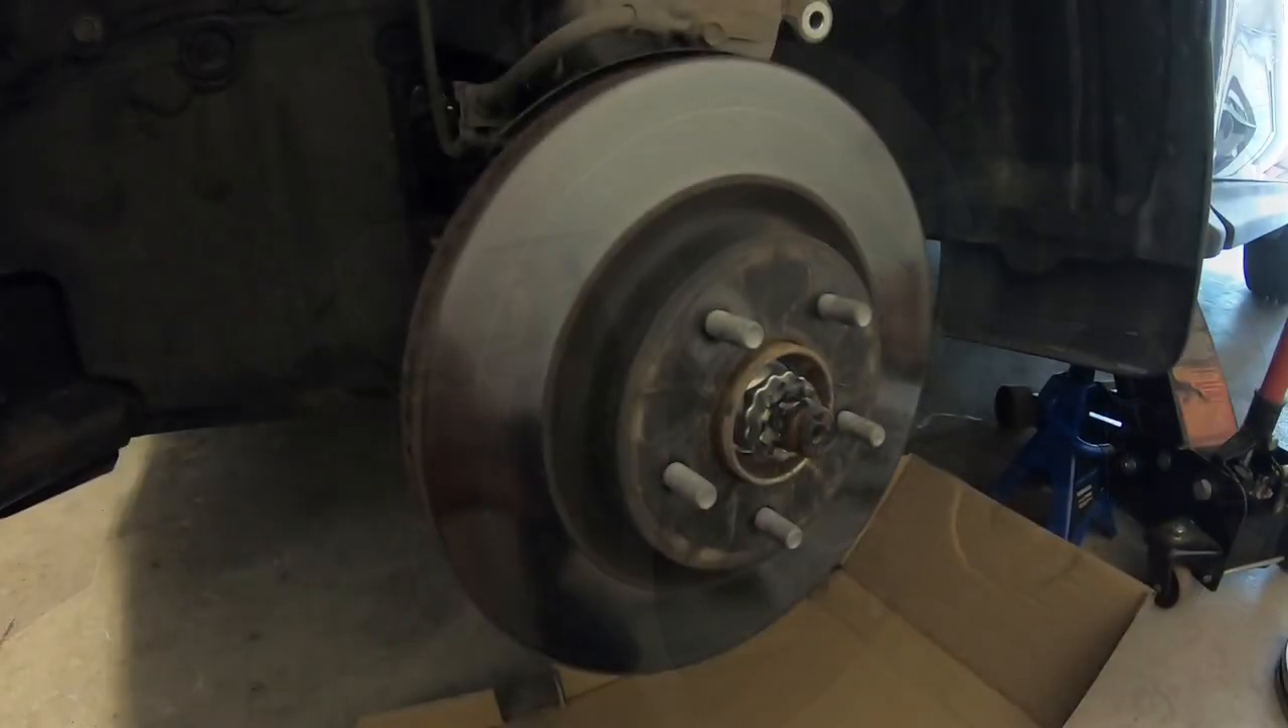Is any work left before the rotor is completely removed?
Yes.